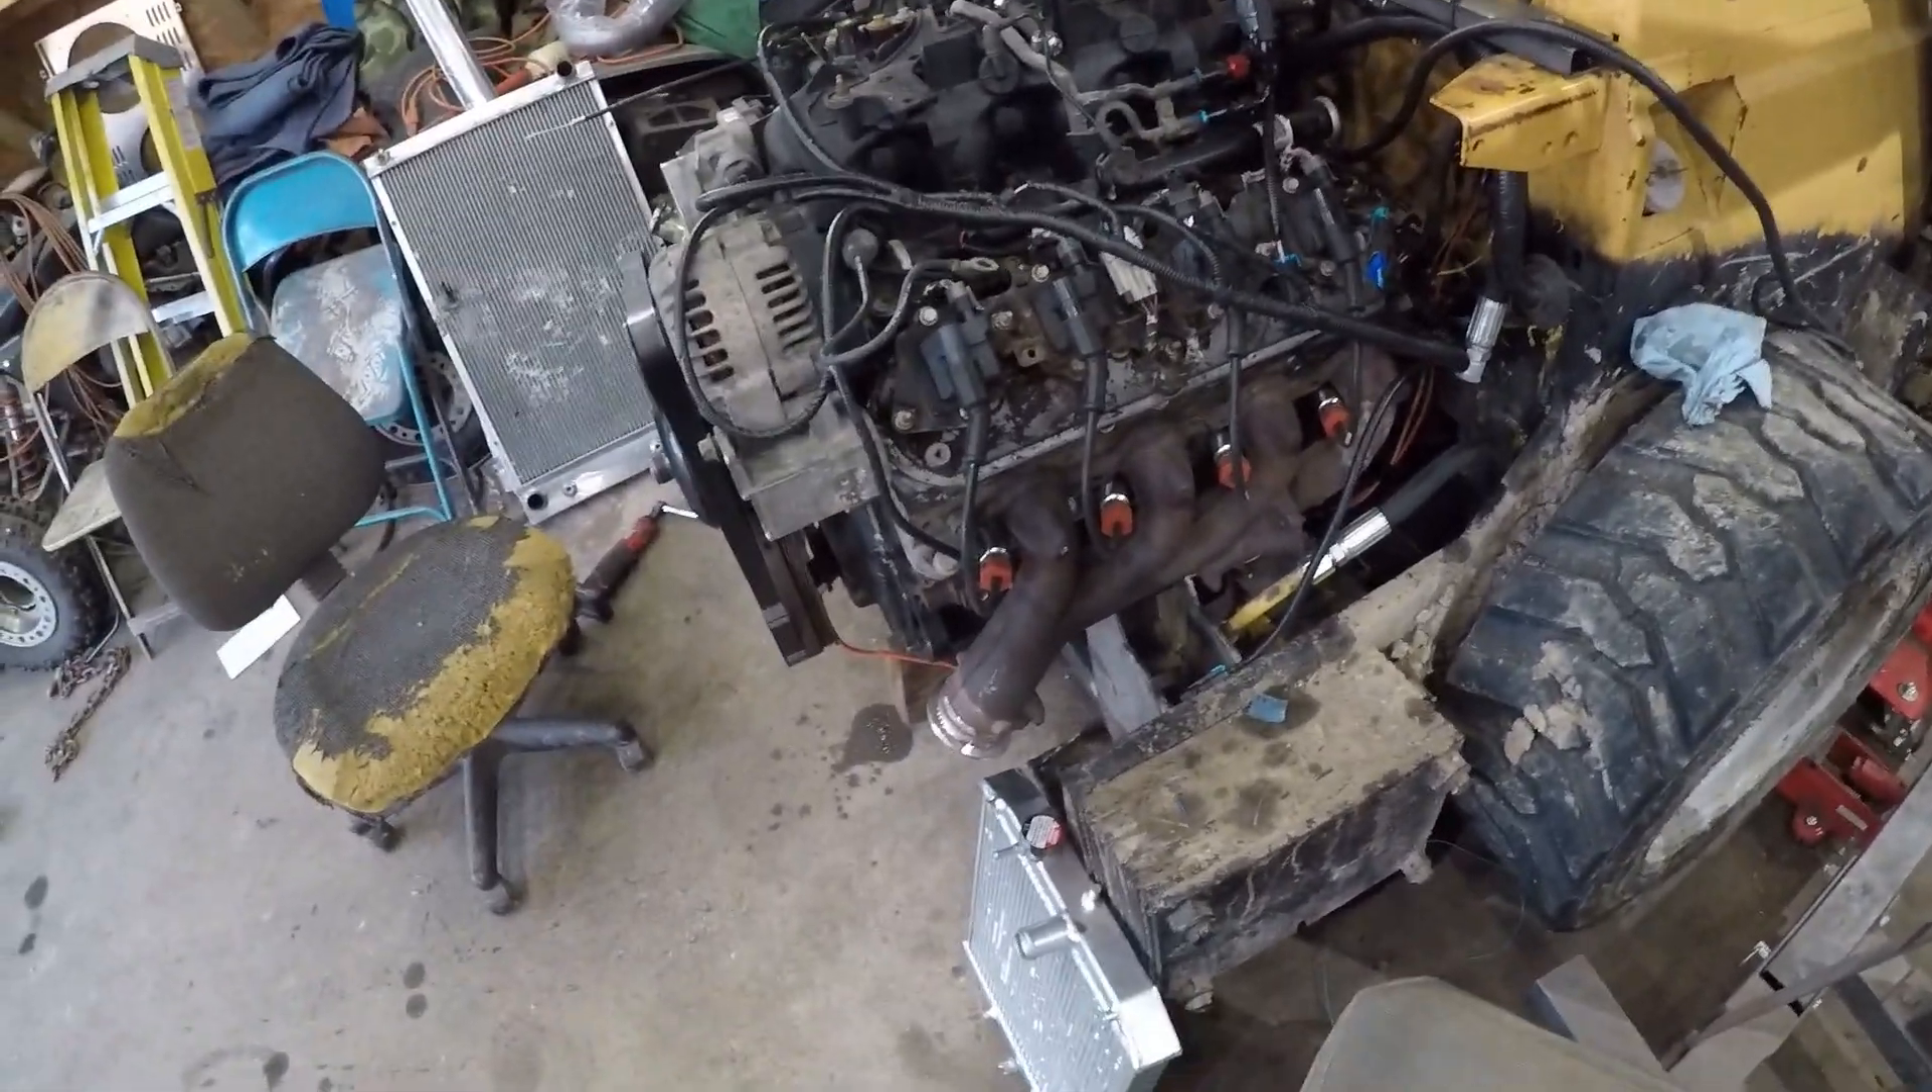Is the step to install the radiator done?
No.